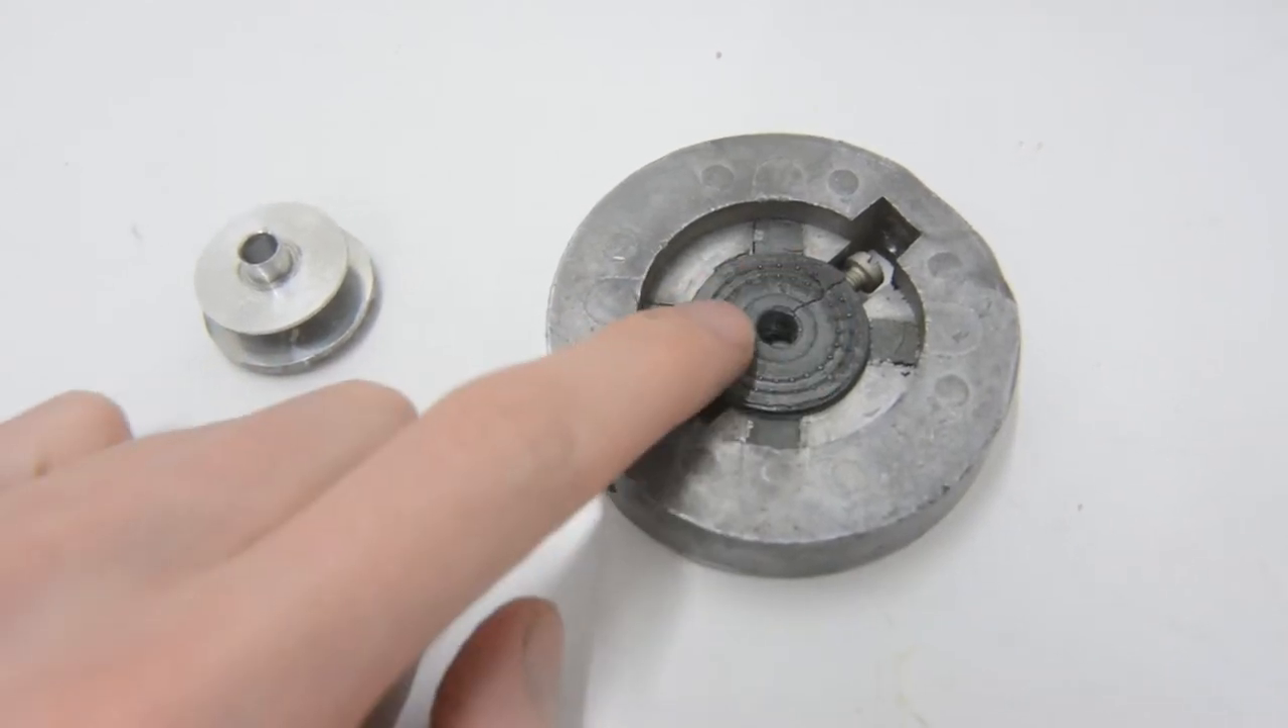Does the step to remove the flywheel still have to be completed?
No.